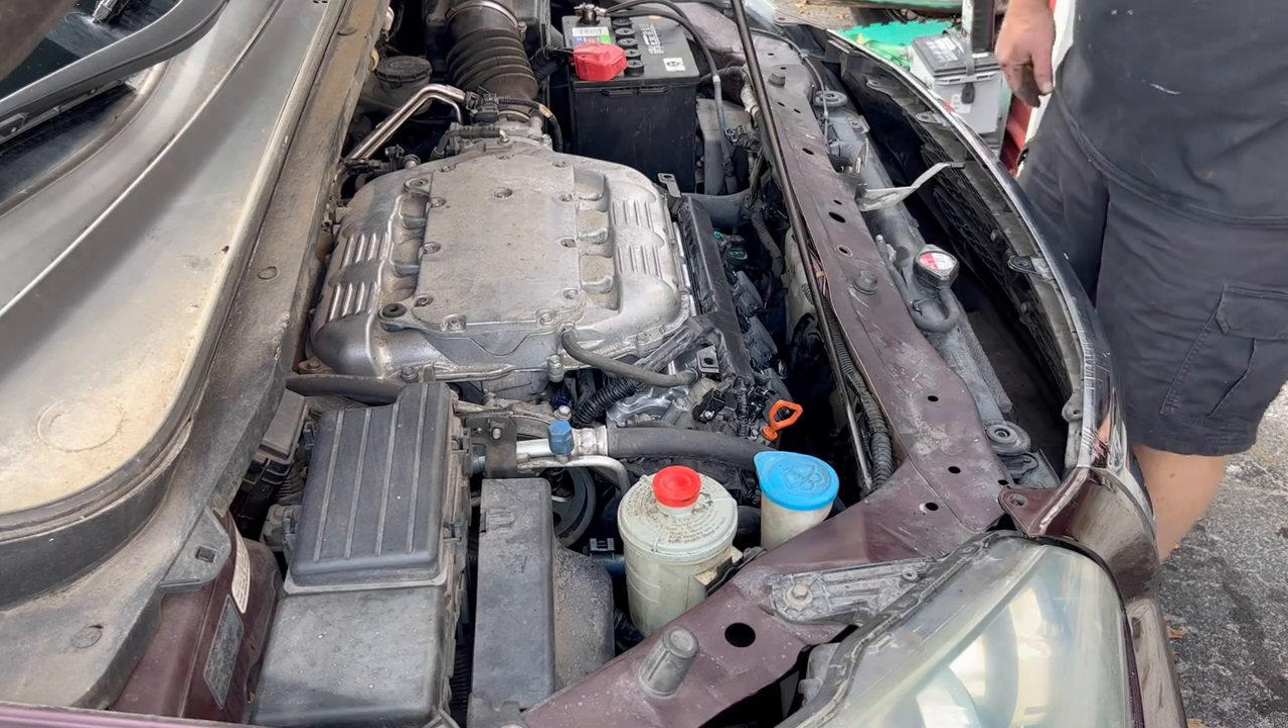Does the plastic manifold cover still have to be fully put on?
Yes.